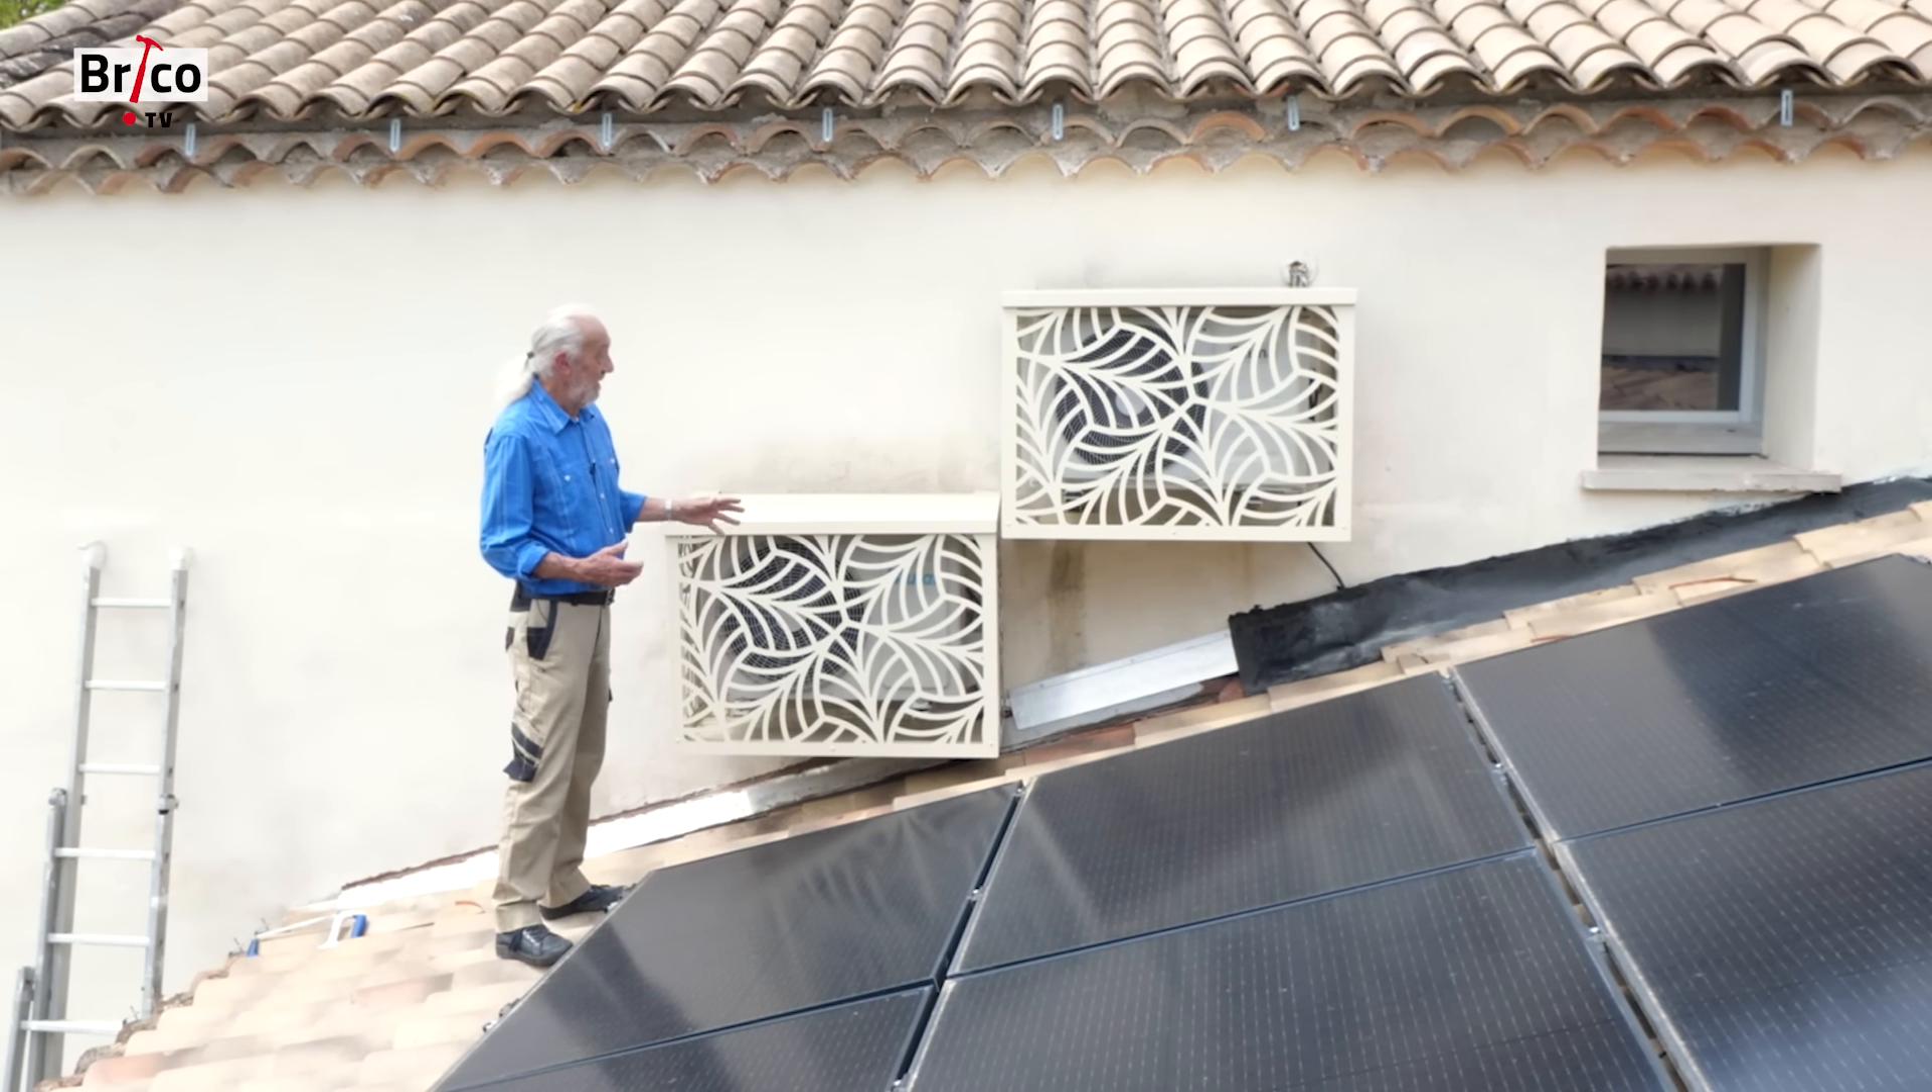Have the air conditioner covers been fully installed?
Yes.